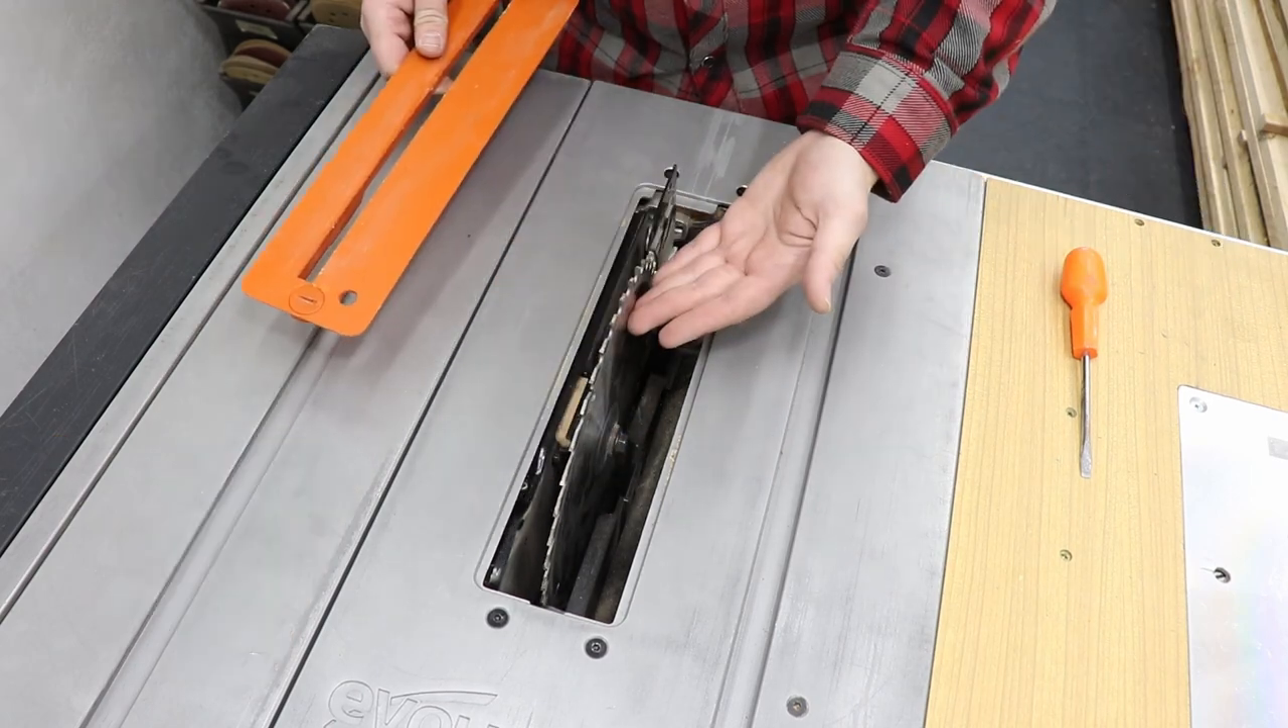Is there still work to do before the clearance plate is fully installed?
Yes.